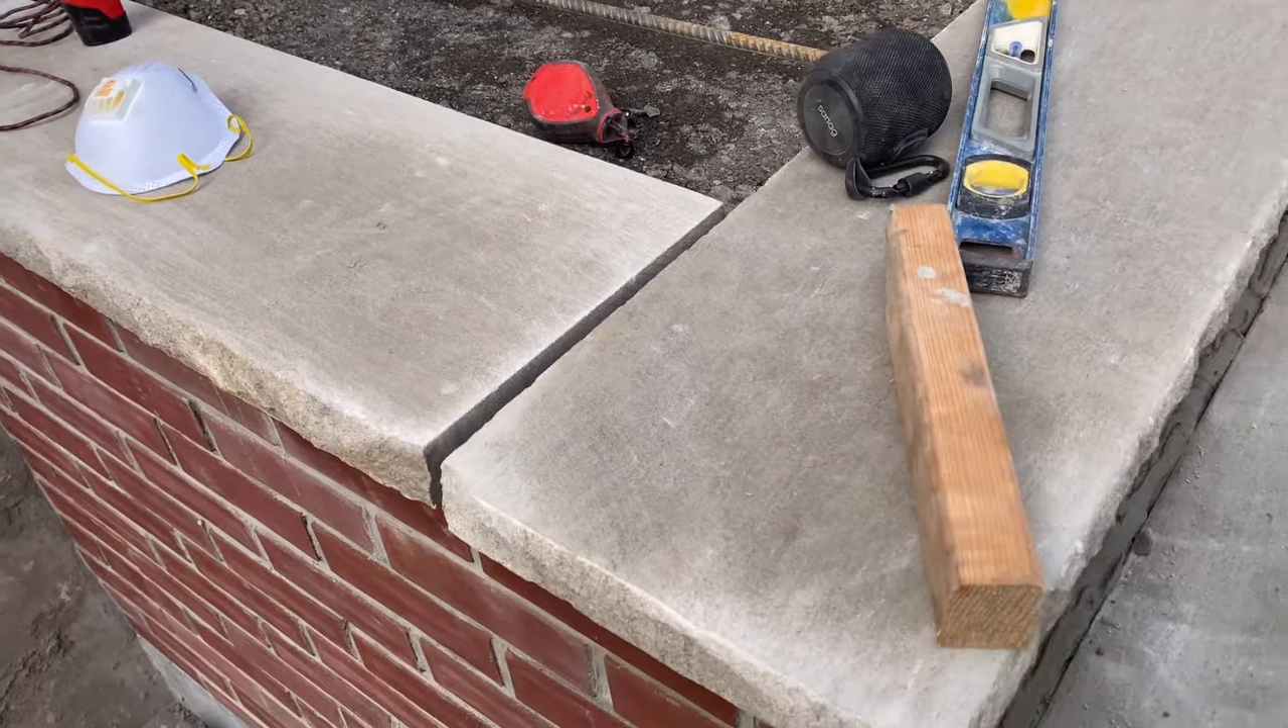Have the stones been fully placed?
Yes.